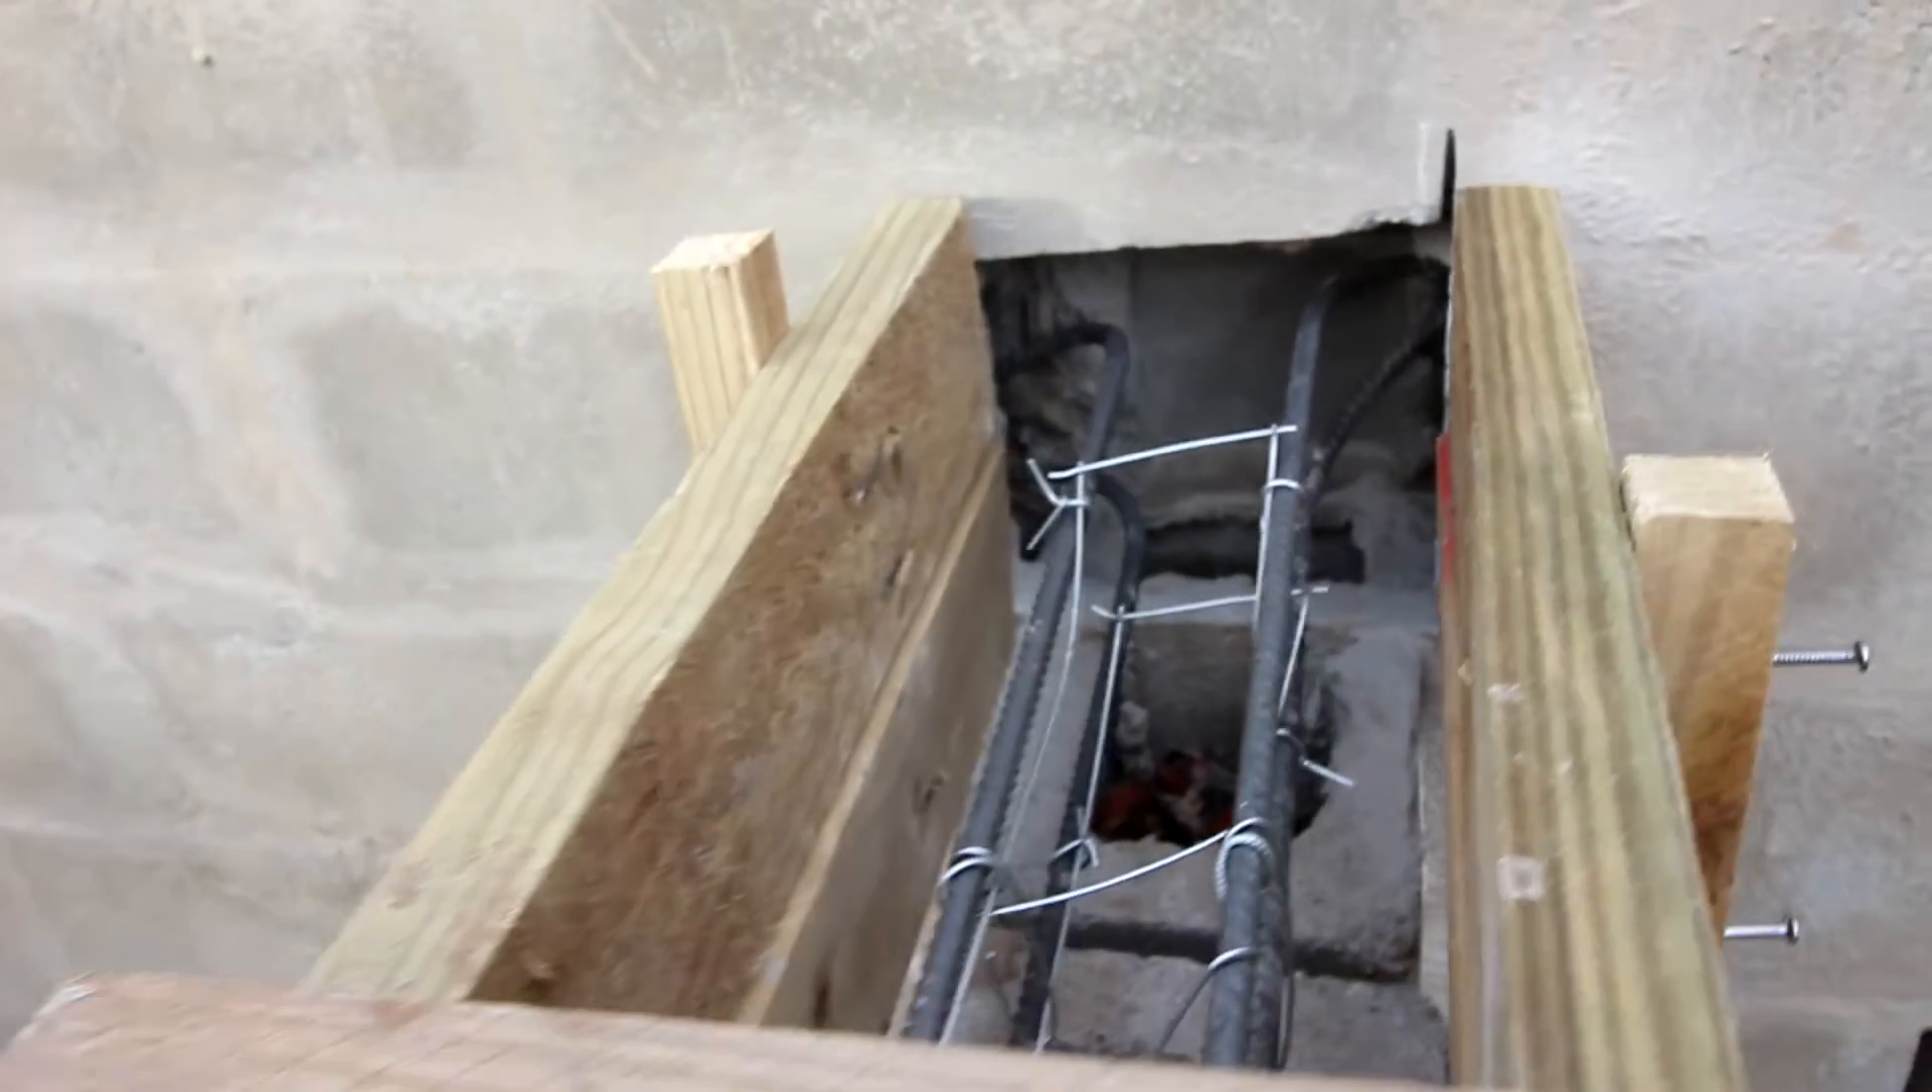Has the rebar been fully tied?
Yes.